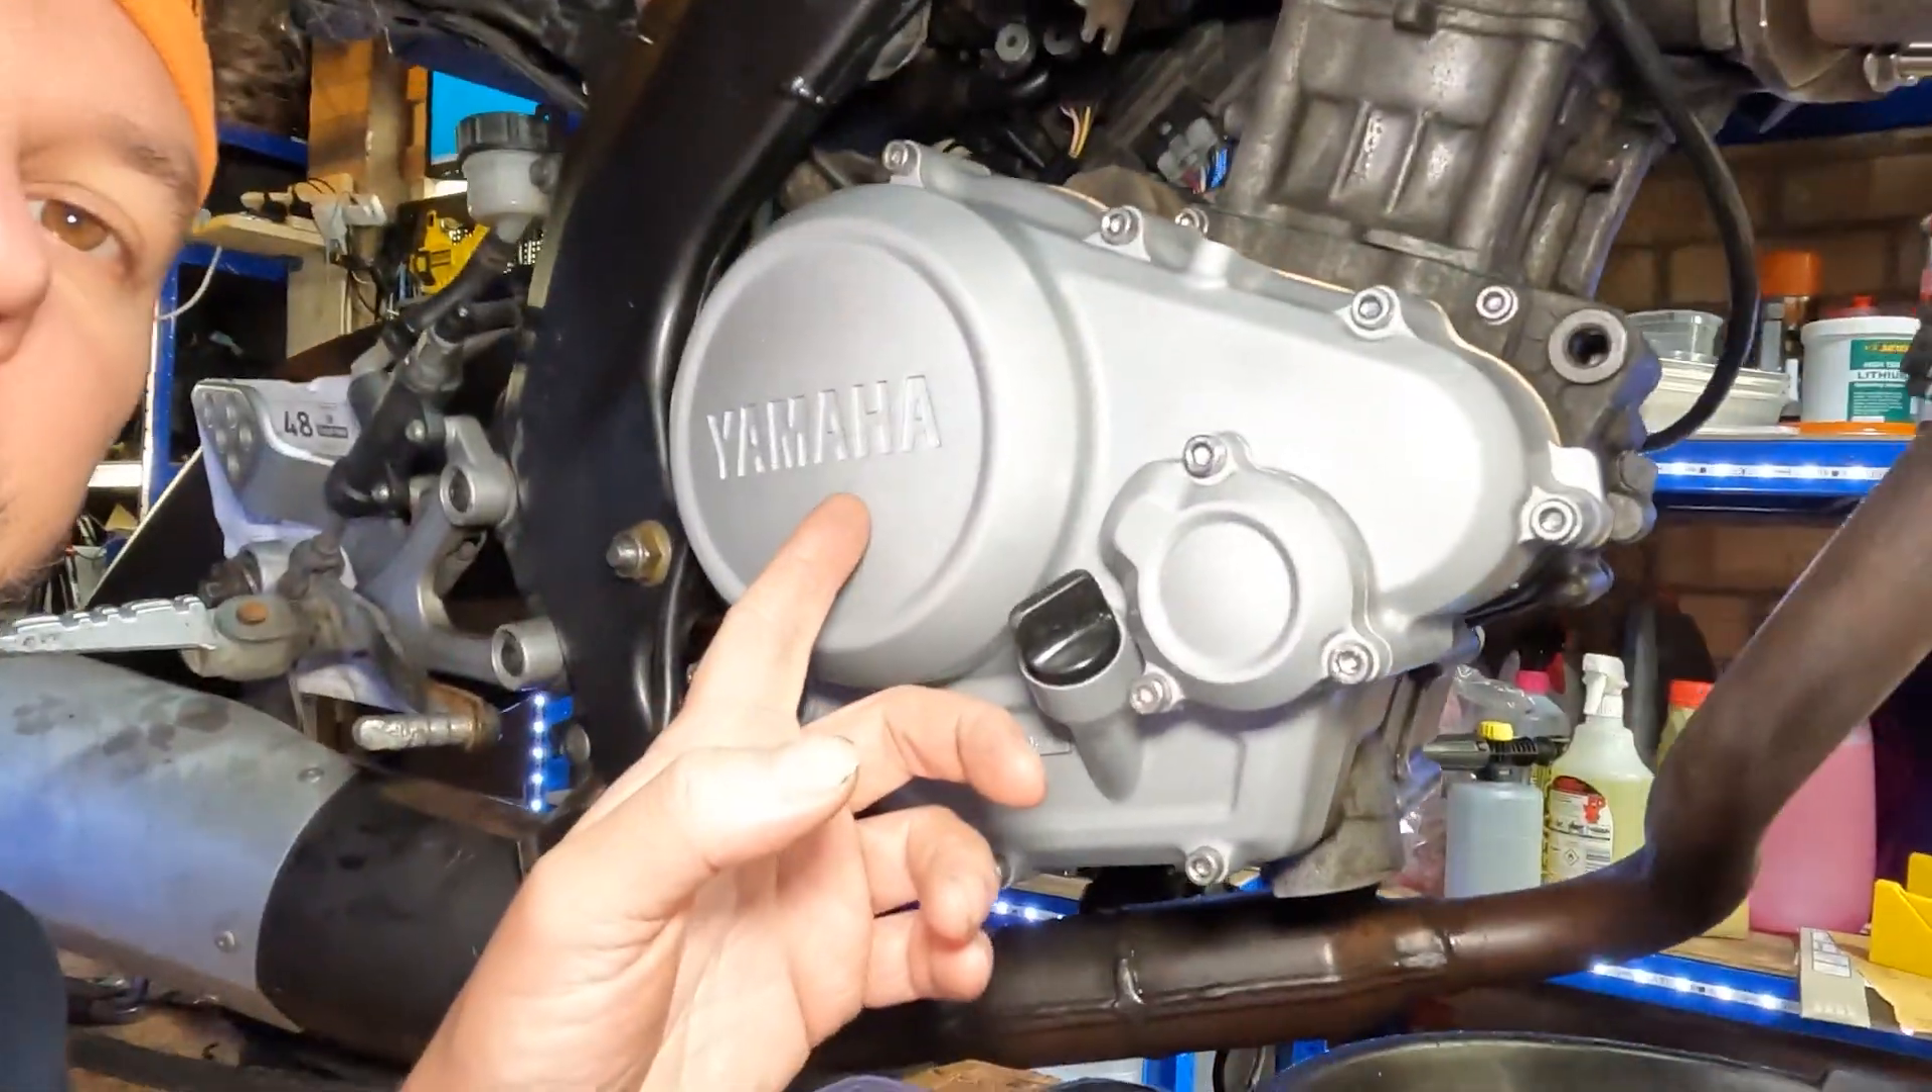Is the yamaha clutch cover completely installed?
Yes.